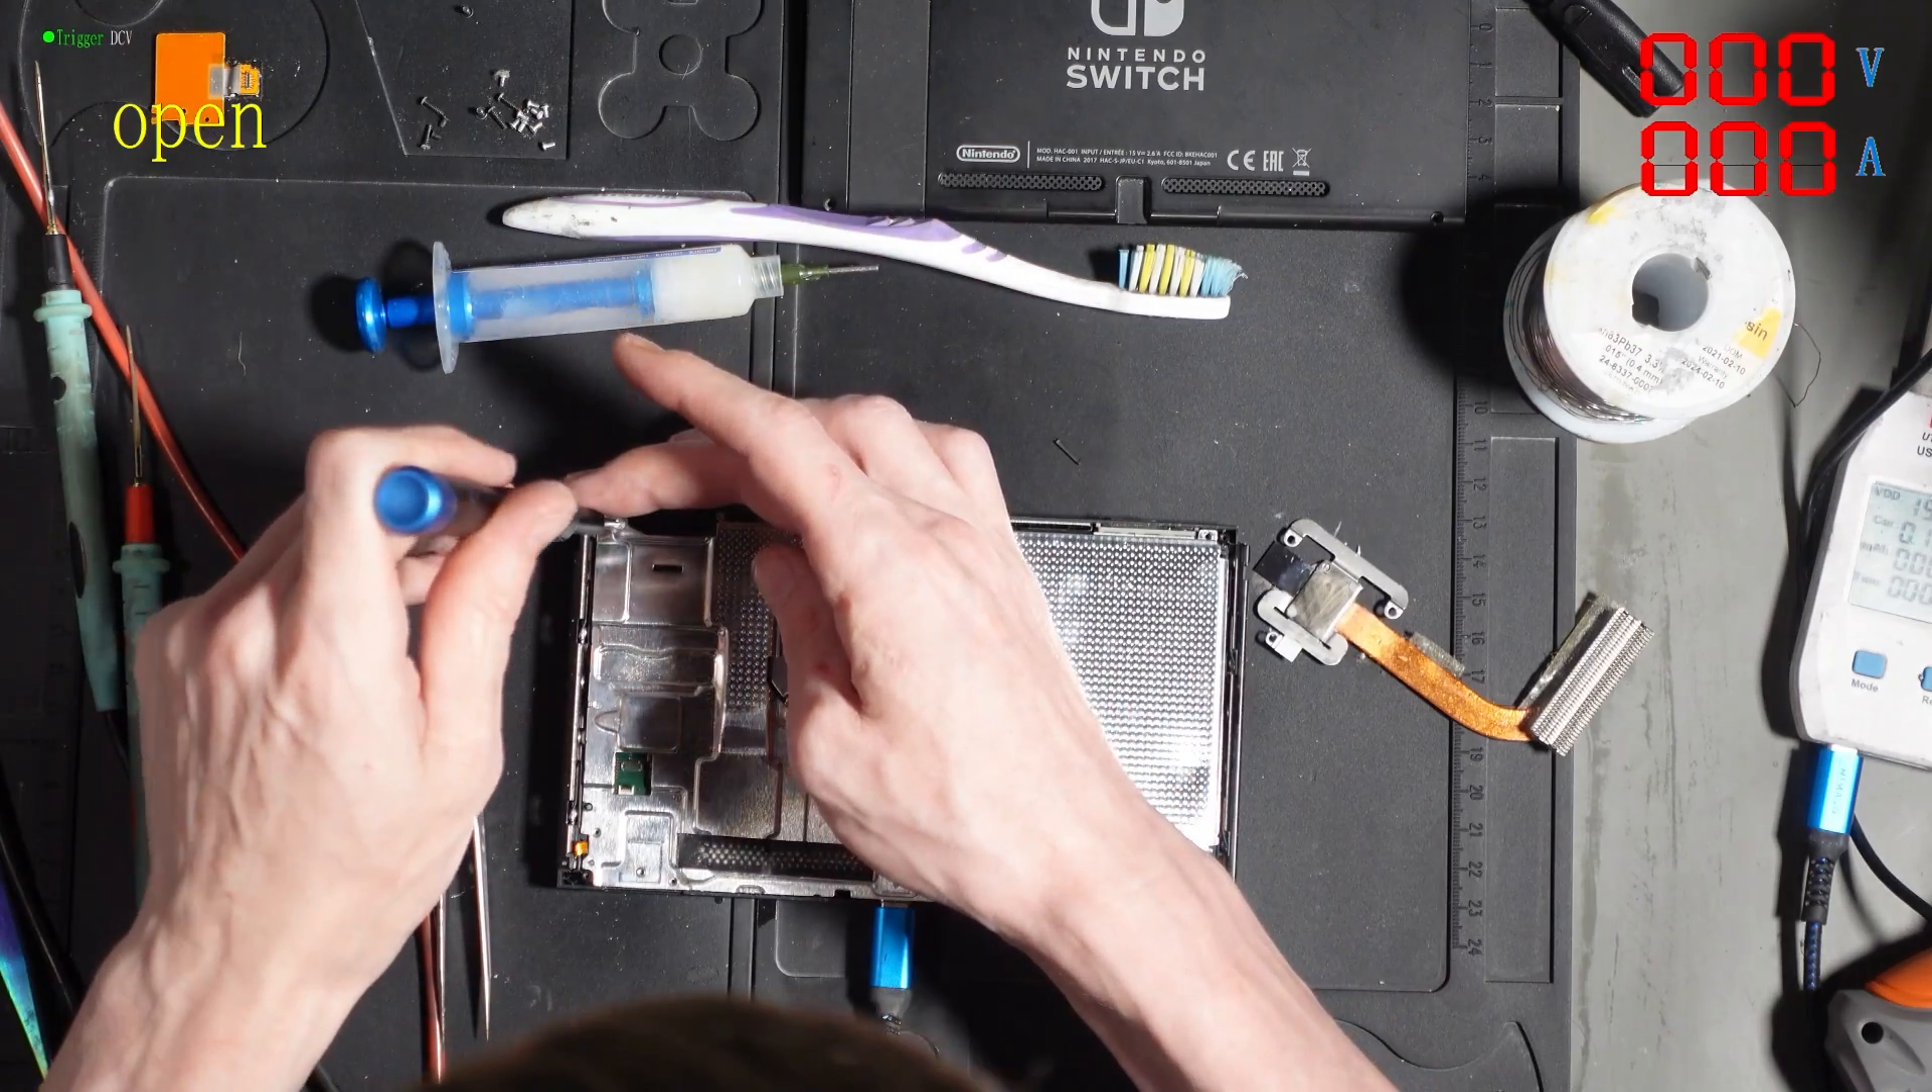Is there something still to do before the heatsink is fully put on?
Yes.